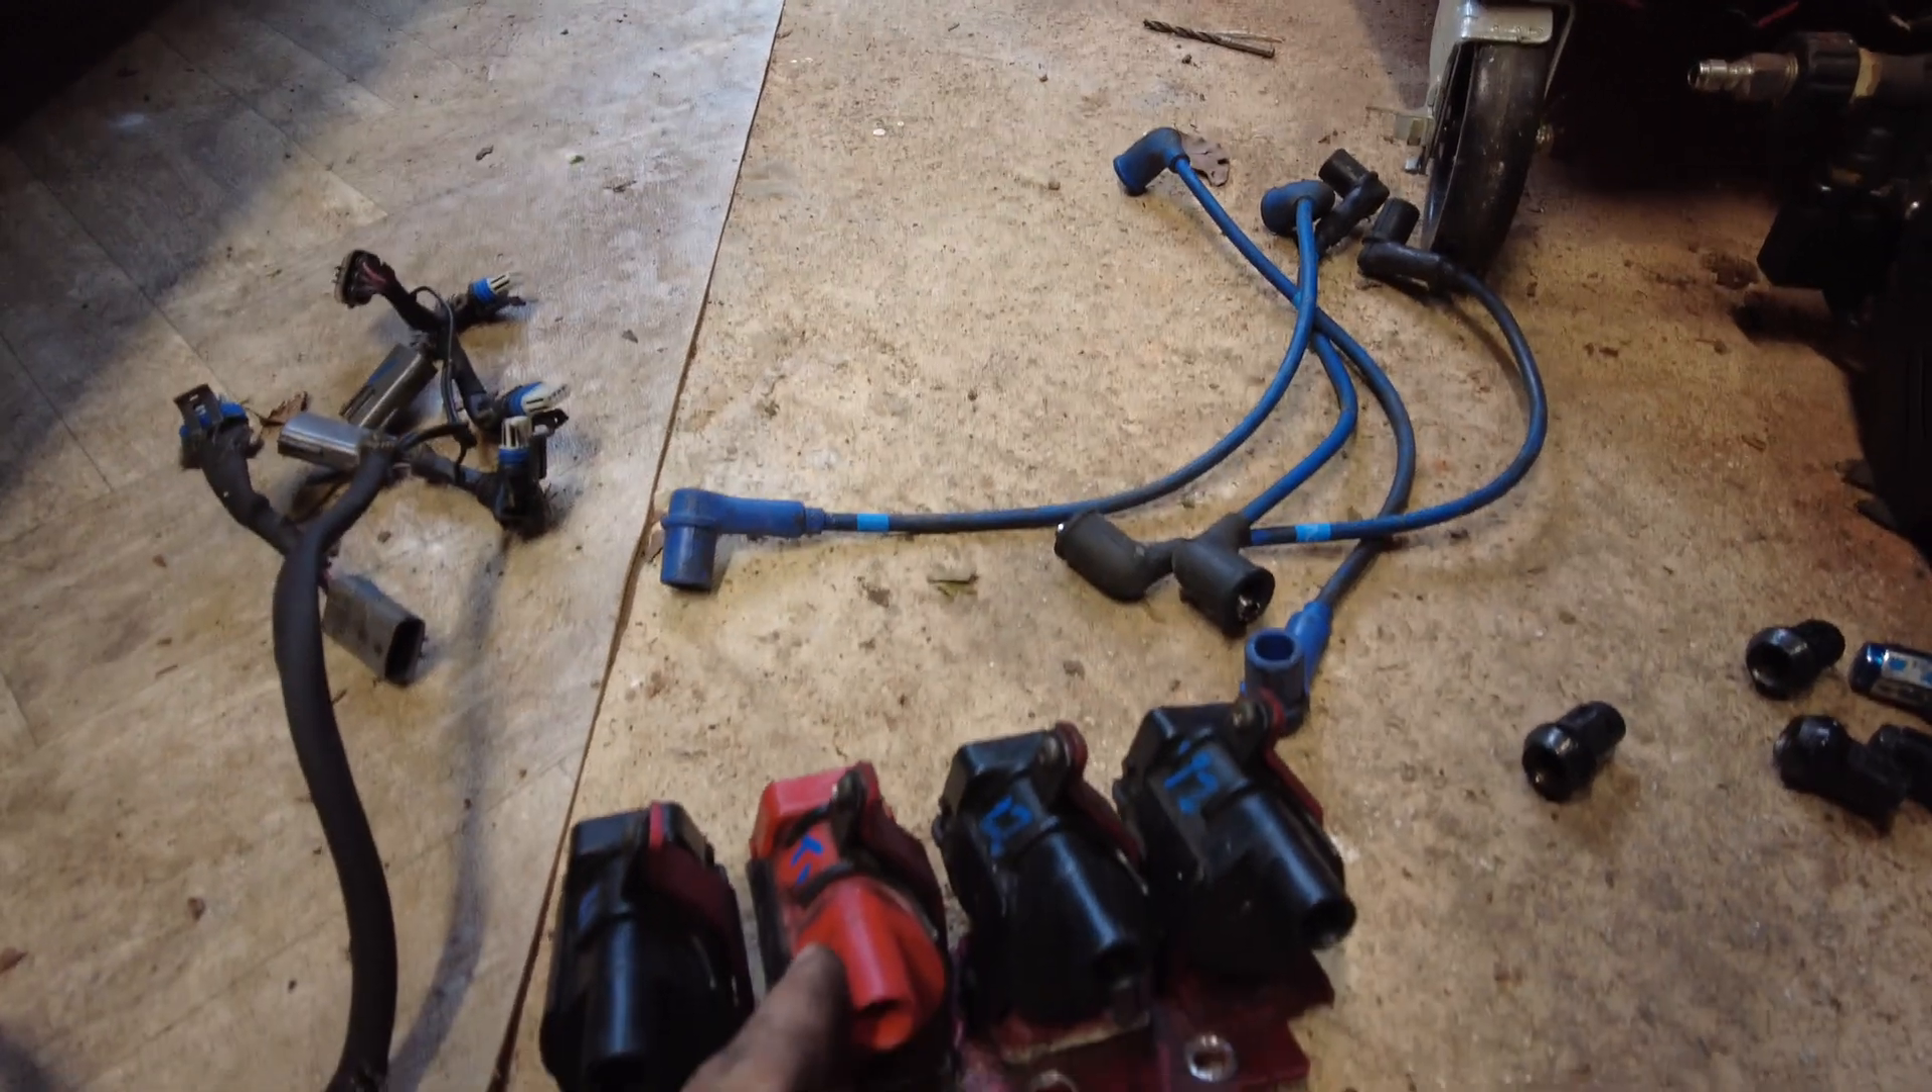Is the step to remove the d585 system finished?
Yes.